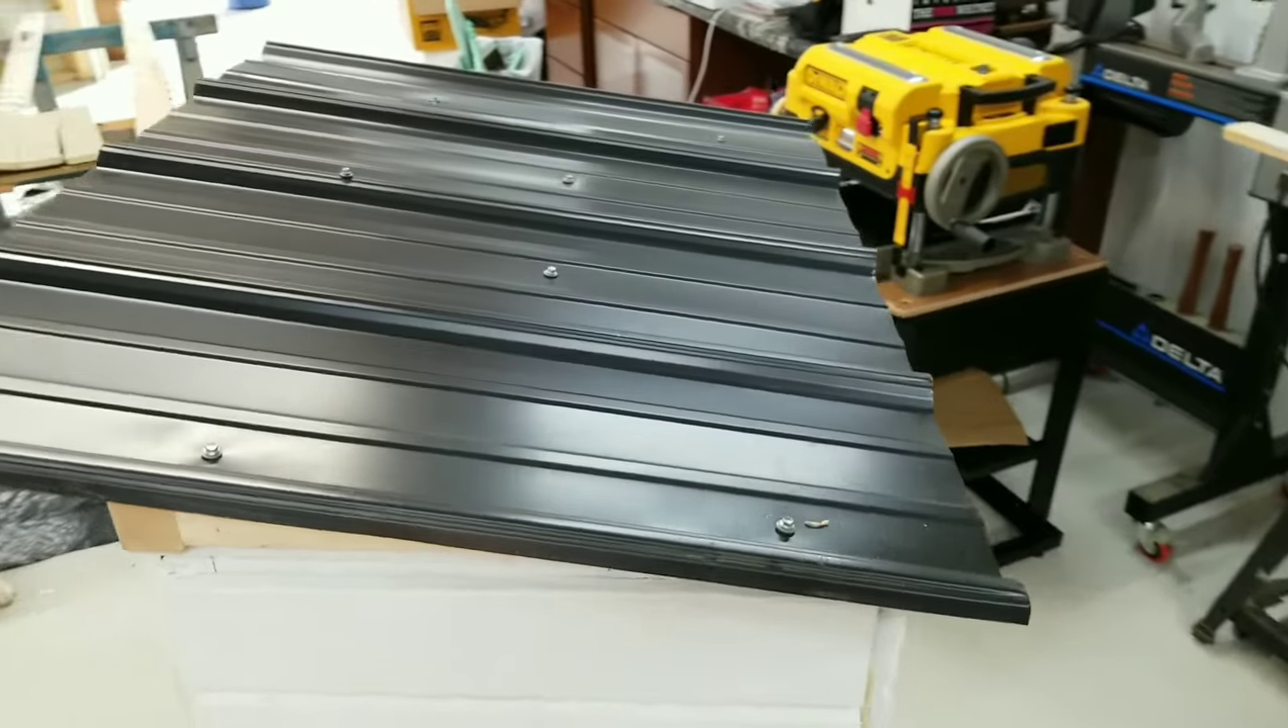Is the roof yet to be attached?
No.